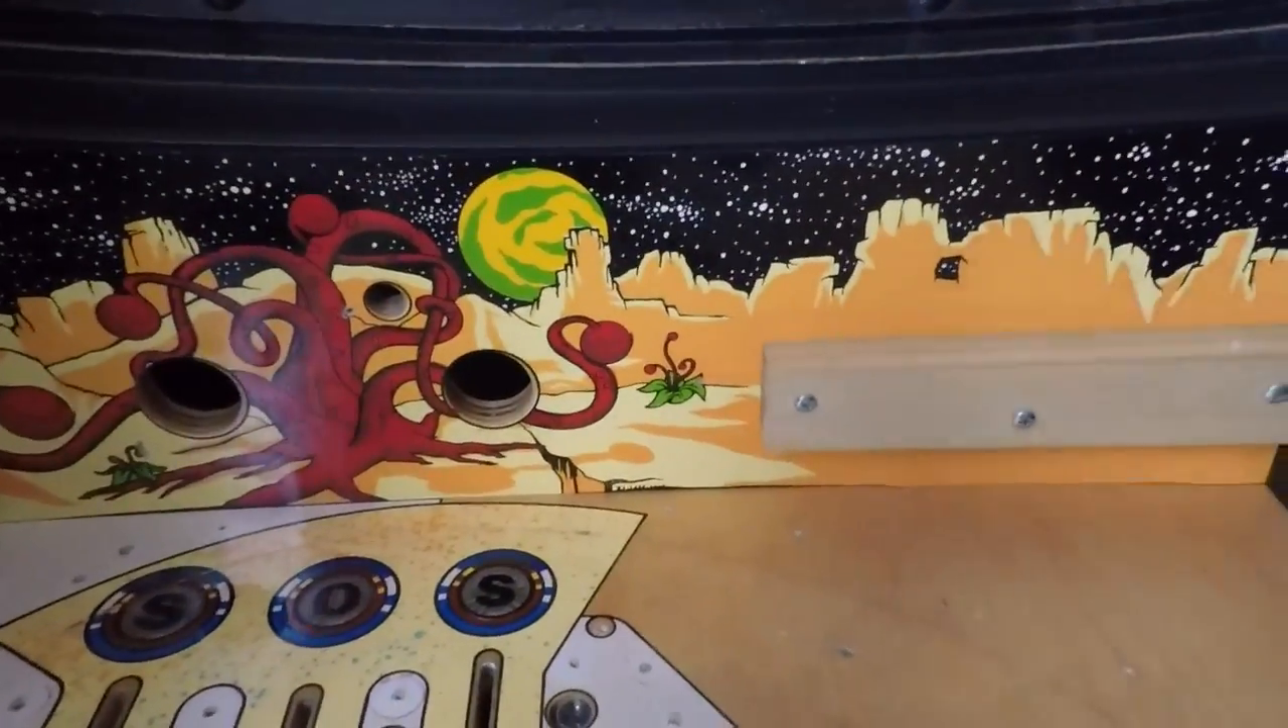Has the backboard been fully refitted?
Yes.